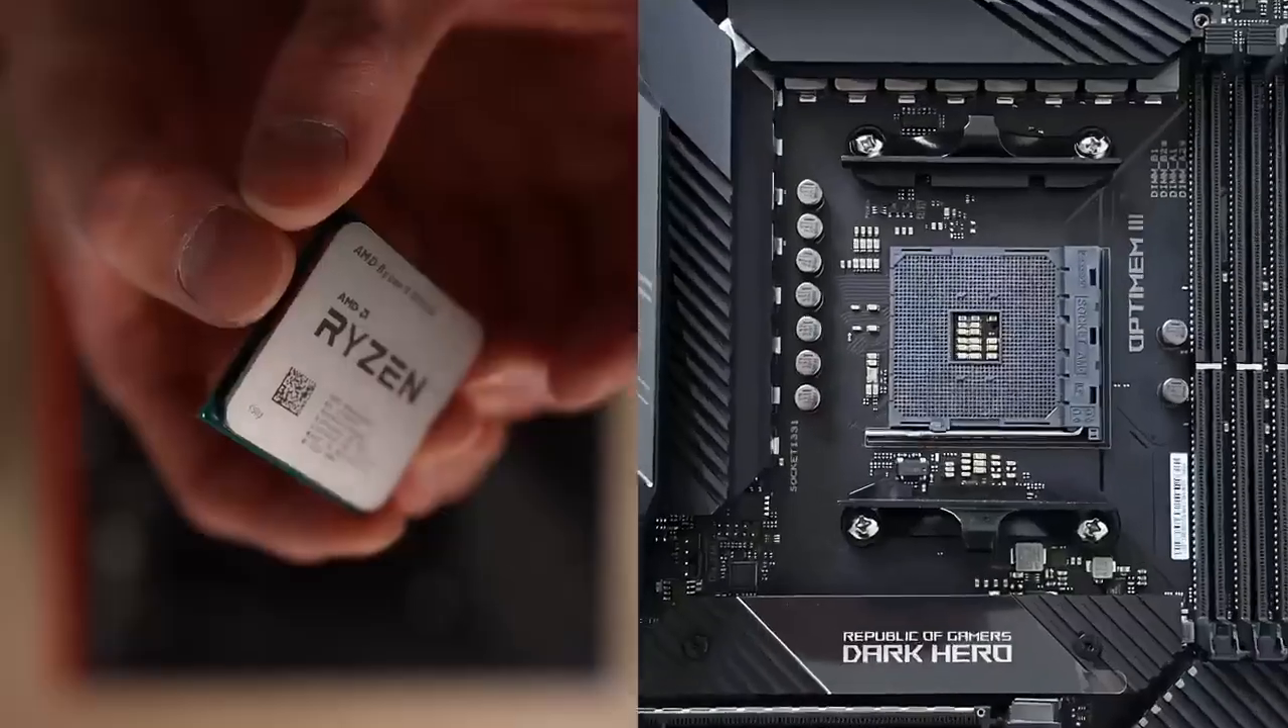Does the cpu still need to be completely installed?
Yes.